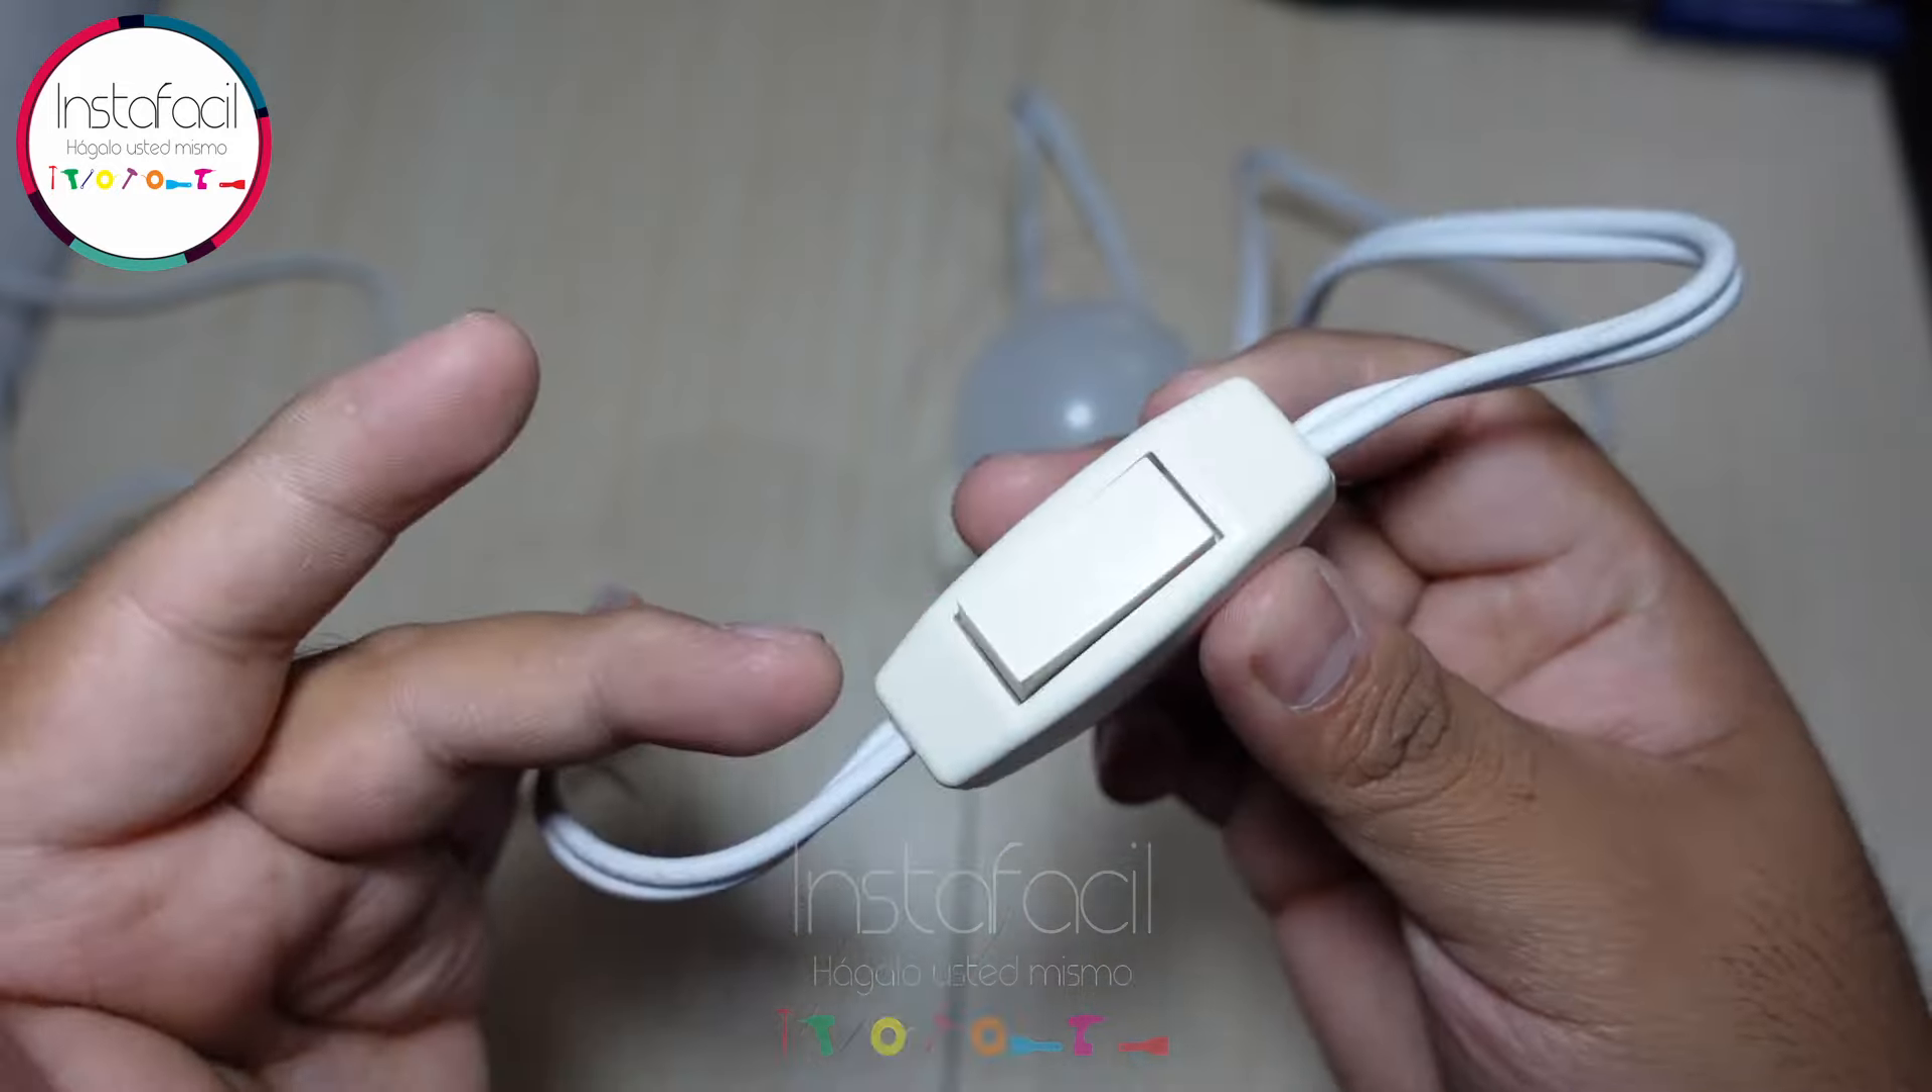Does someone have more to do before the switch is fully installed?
No.